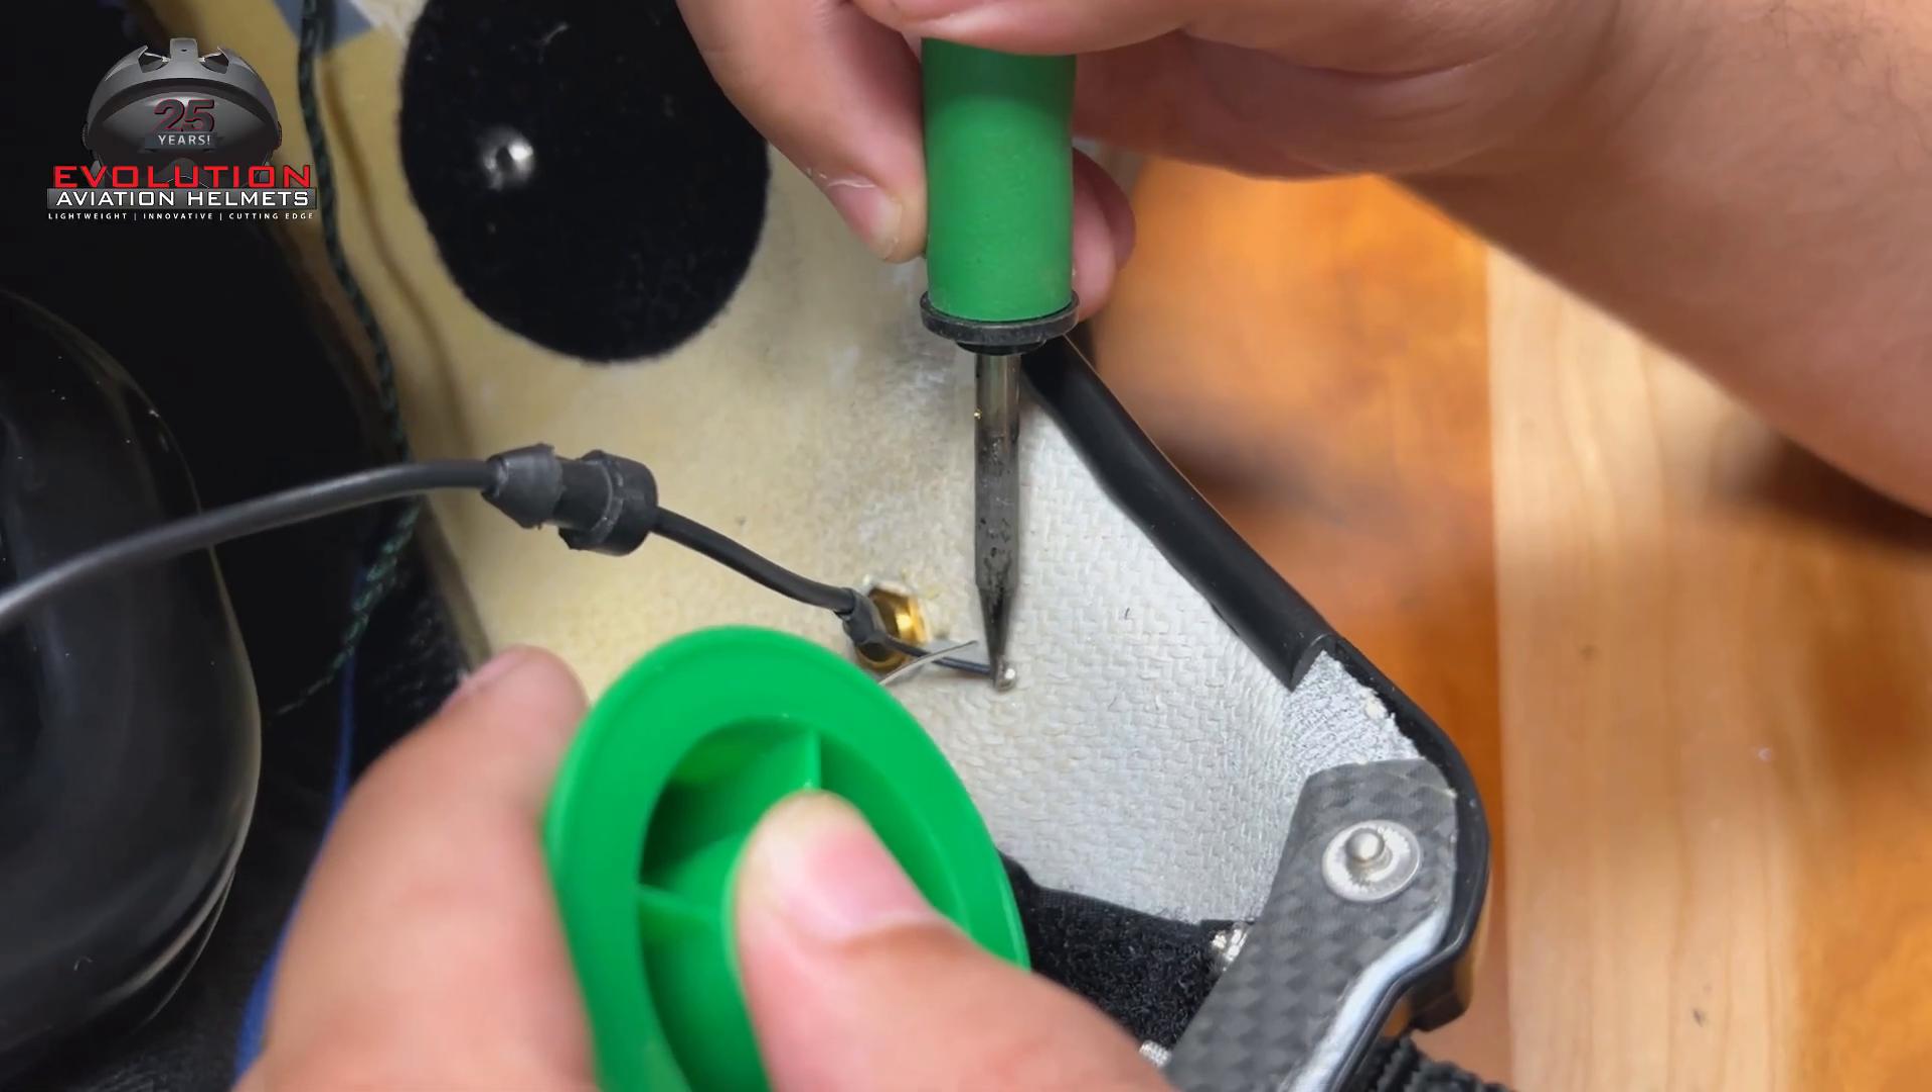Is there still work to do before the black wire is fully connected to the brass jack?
Yes.